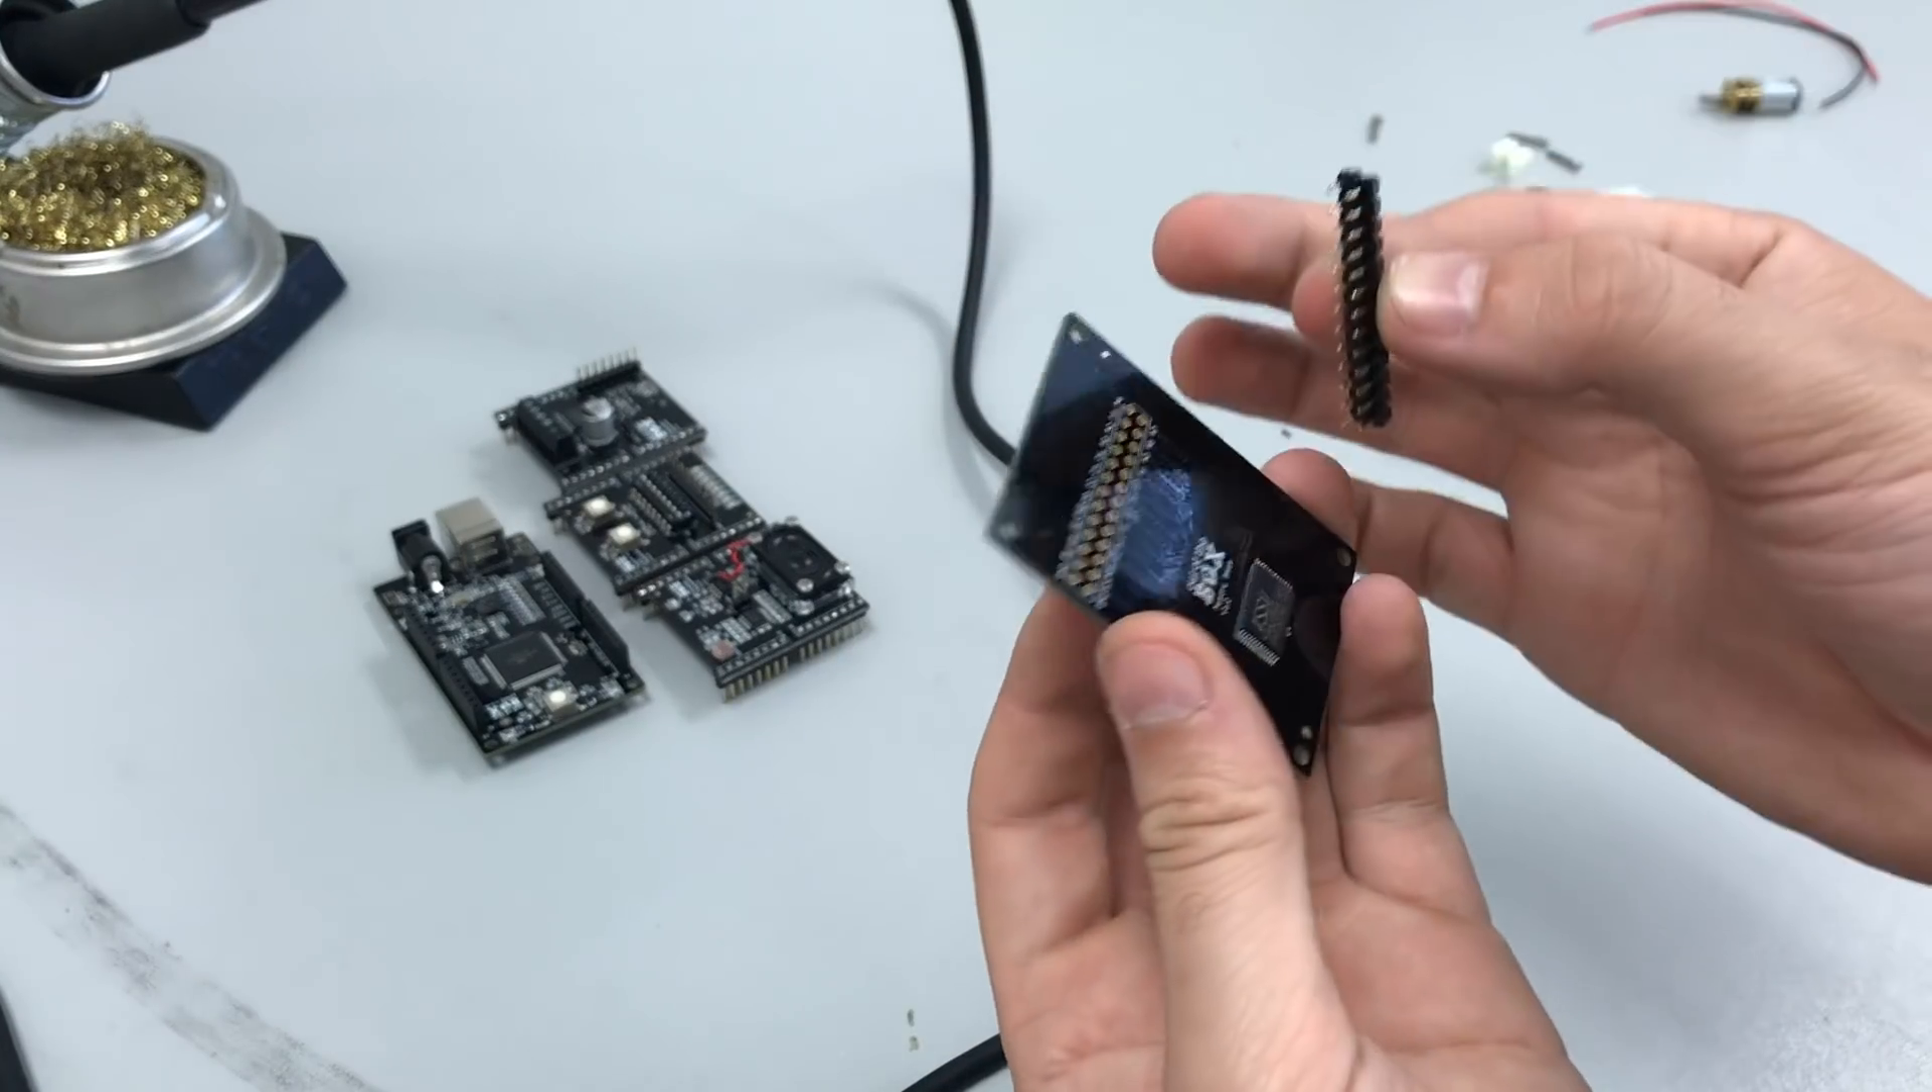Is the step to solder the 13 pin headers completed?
No.